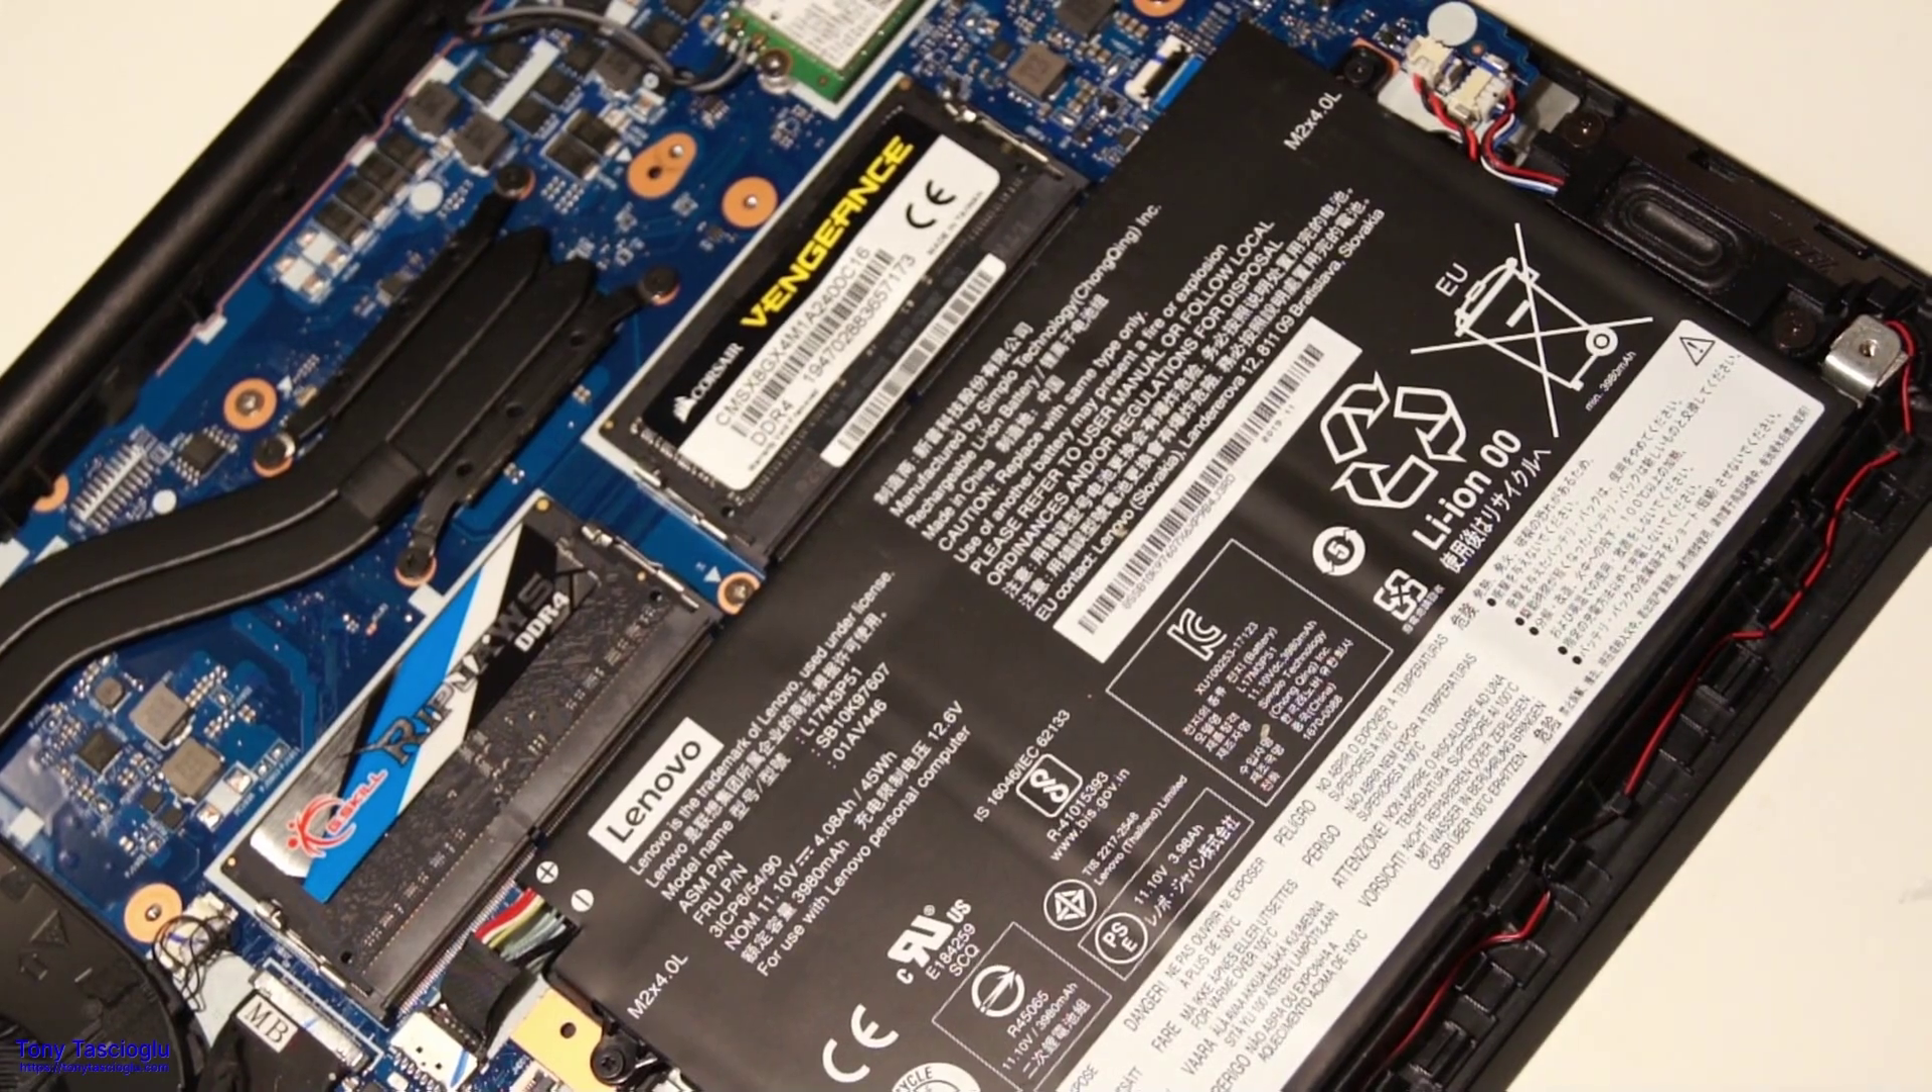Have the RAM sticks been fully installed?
Yes.